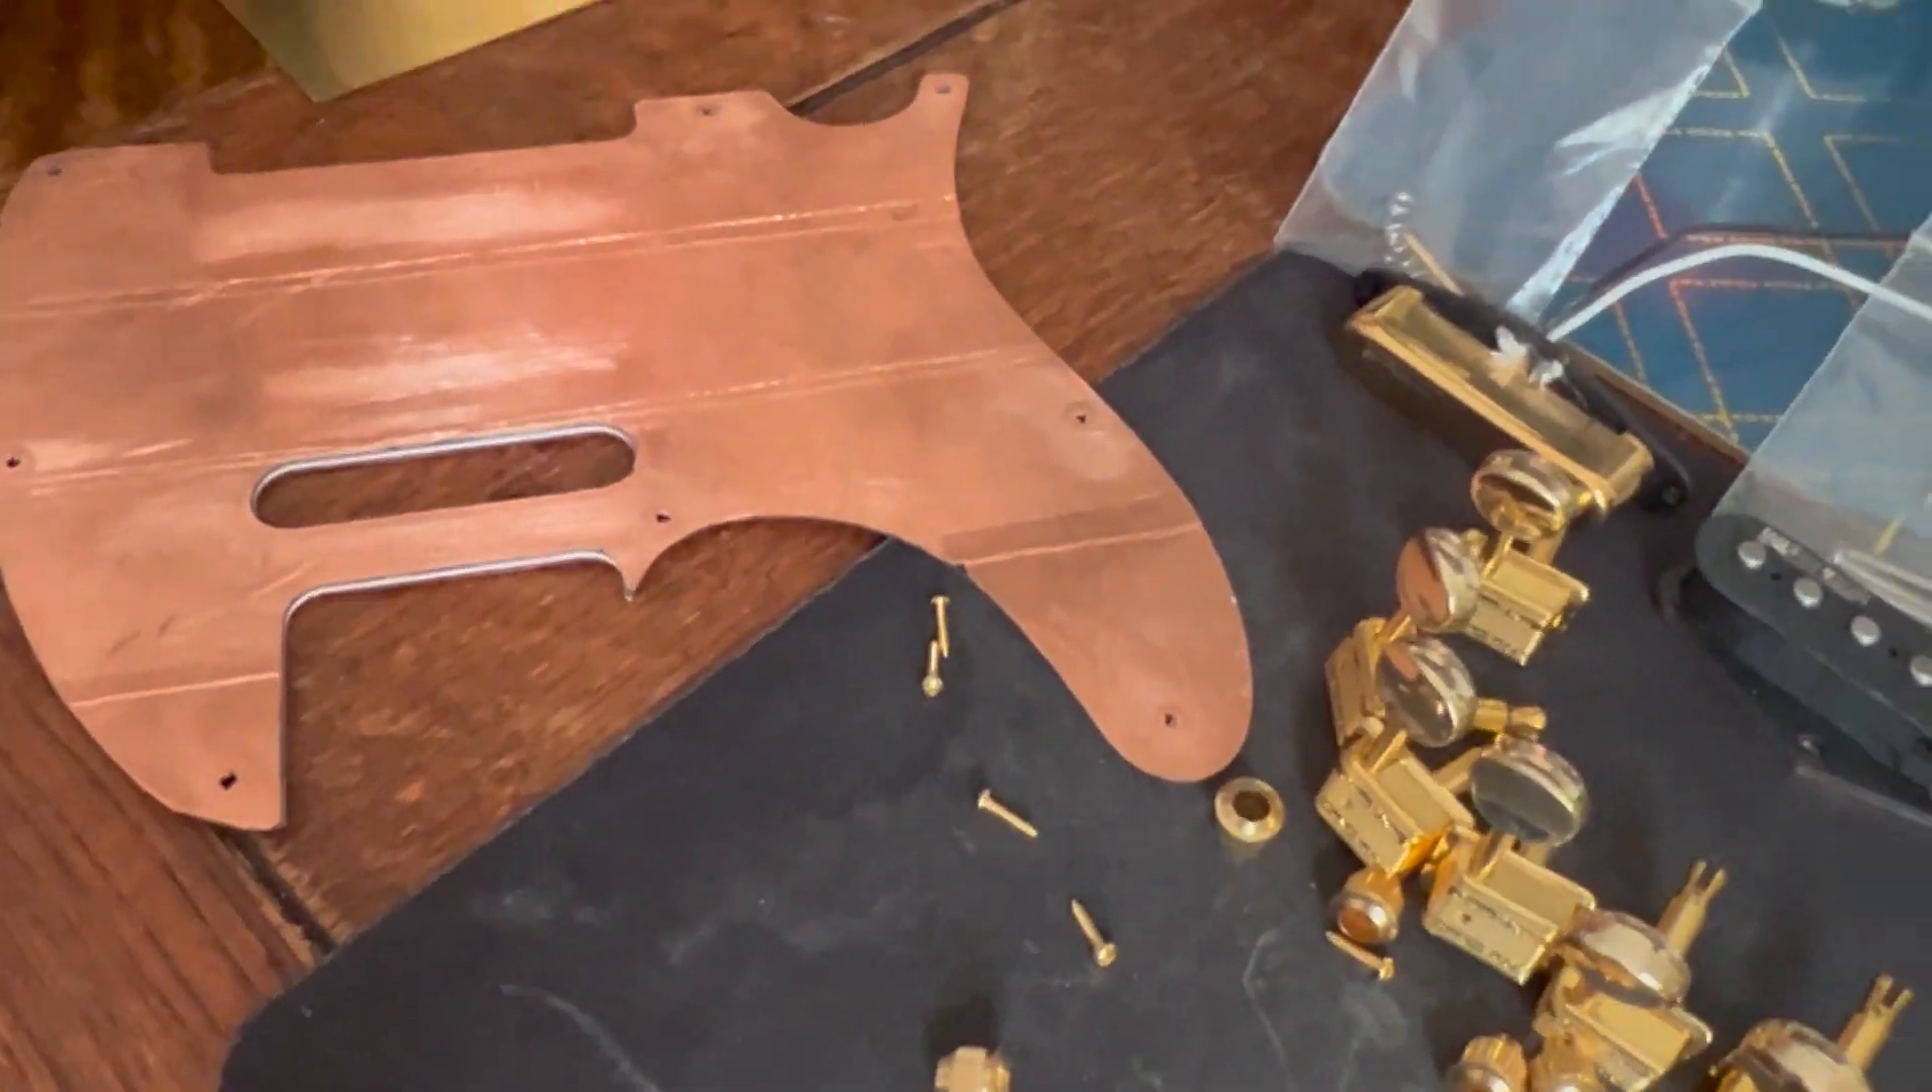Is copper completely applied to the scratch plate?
Yes.